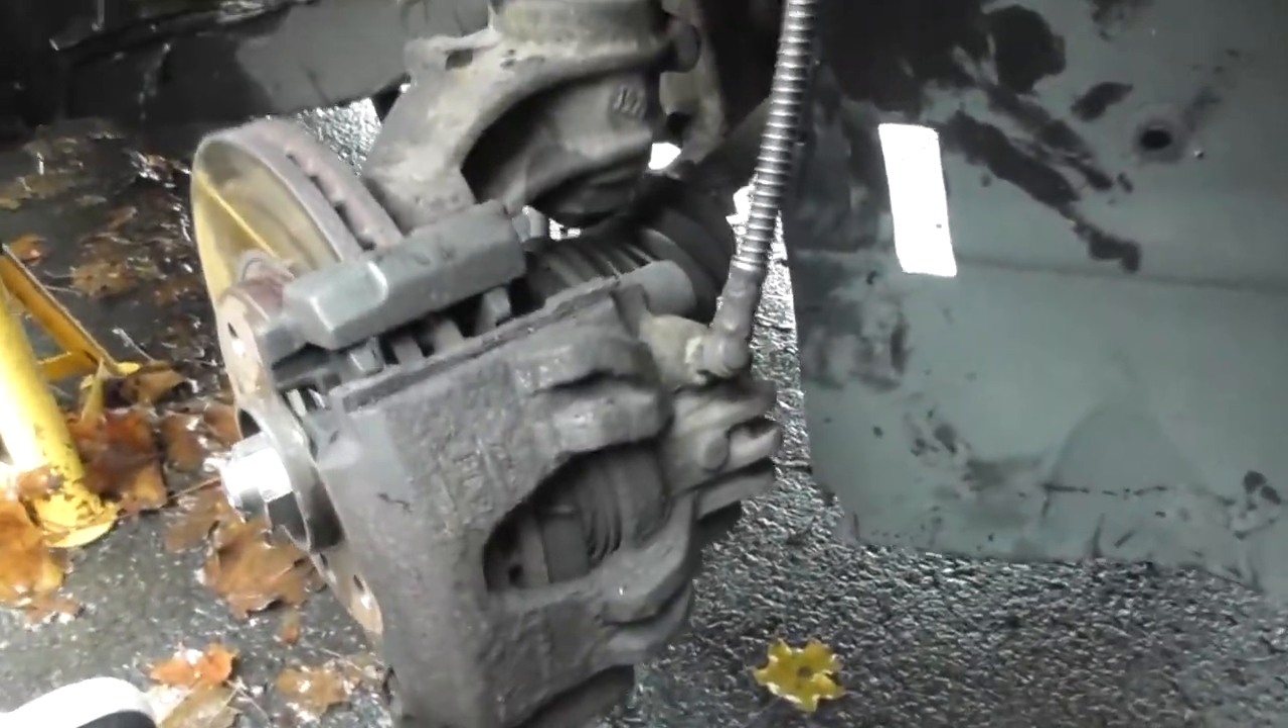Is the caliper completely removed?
No.